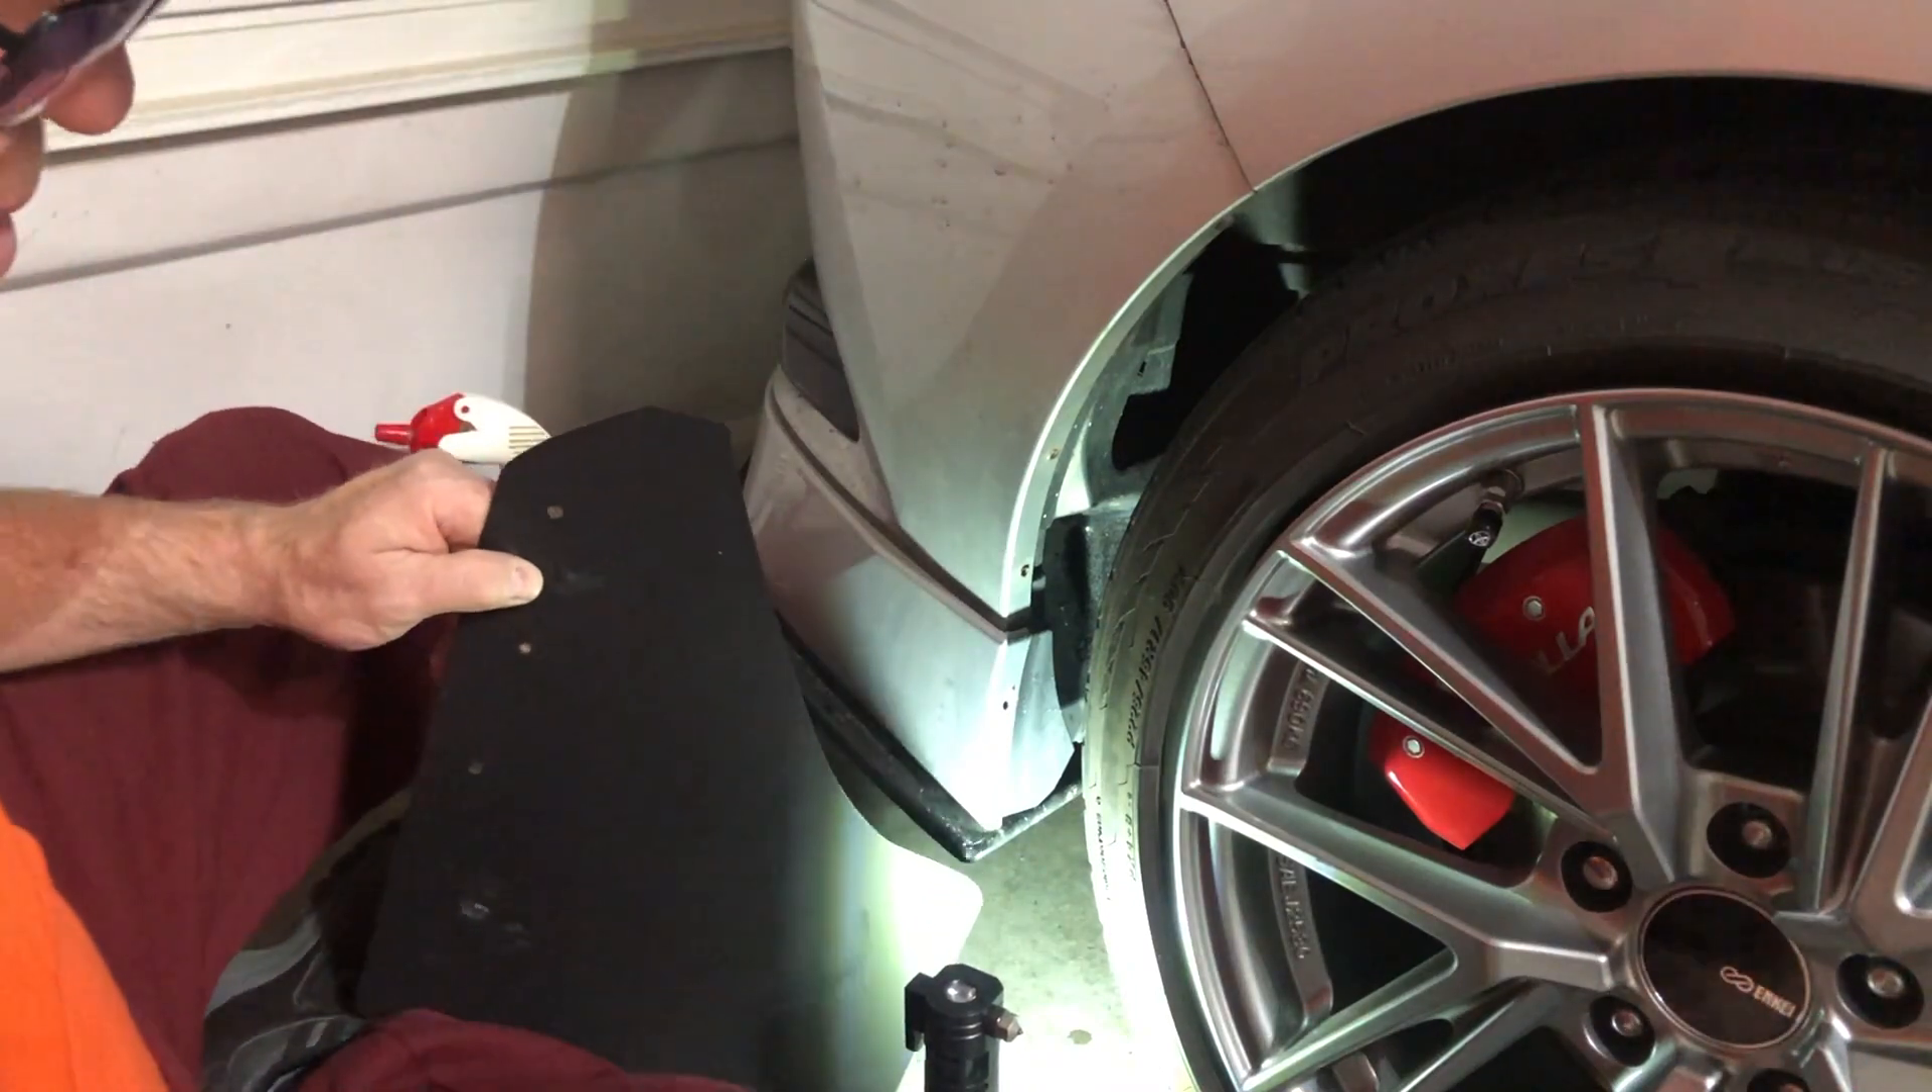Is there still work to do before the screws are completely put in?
Yes.